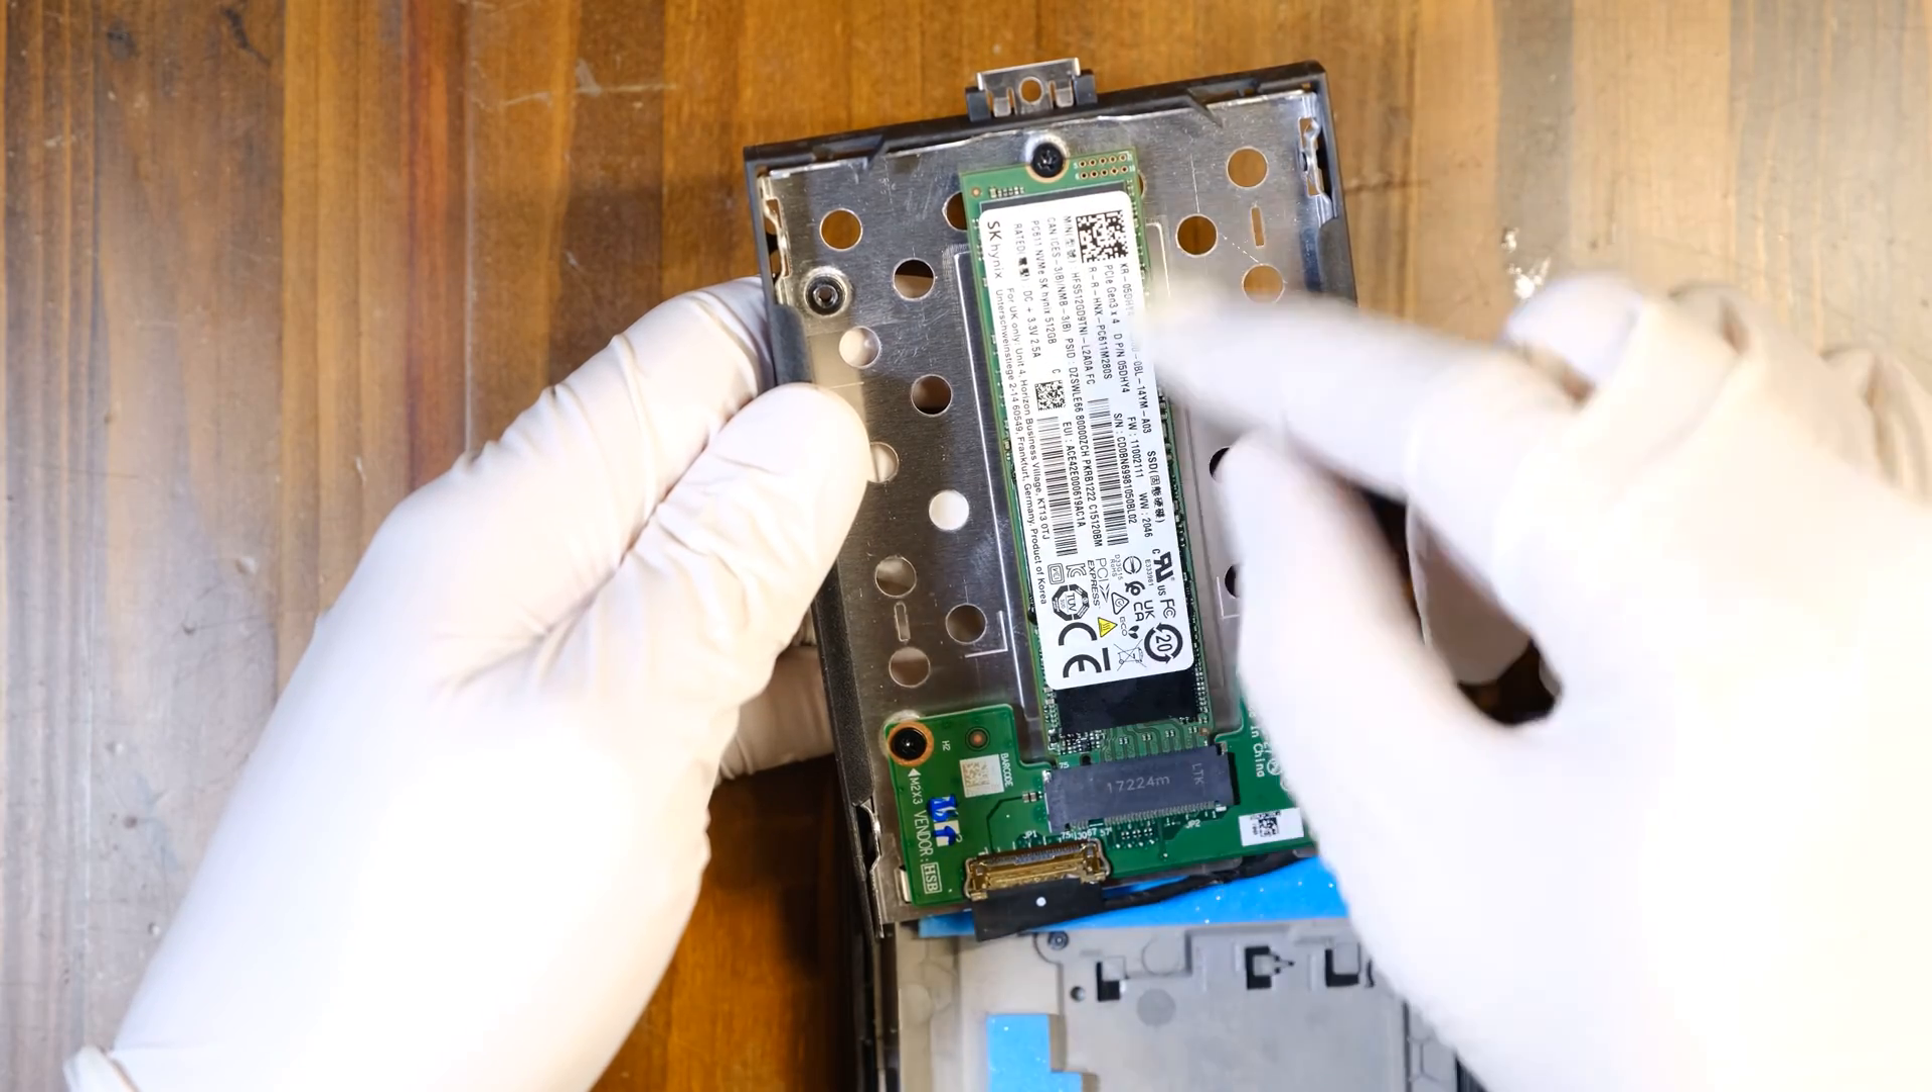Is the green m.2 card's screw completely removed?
No.